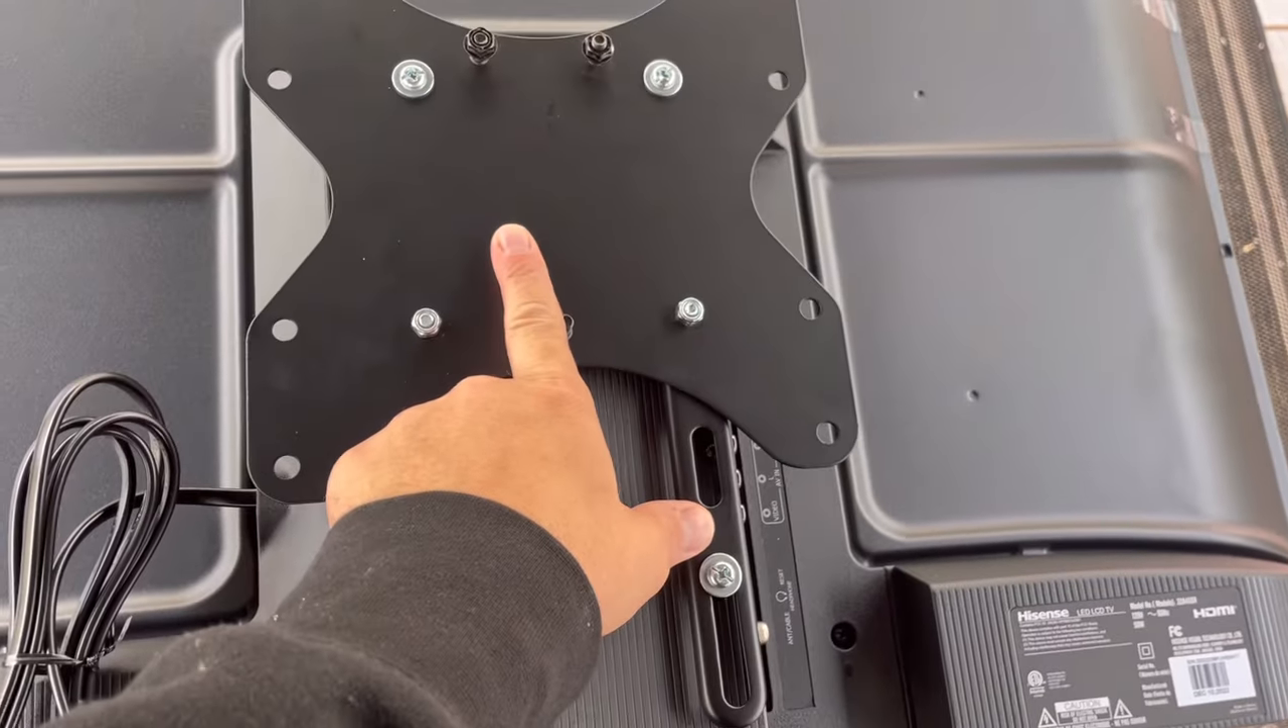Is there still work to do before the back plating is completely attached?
No.